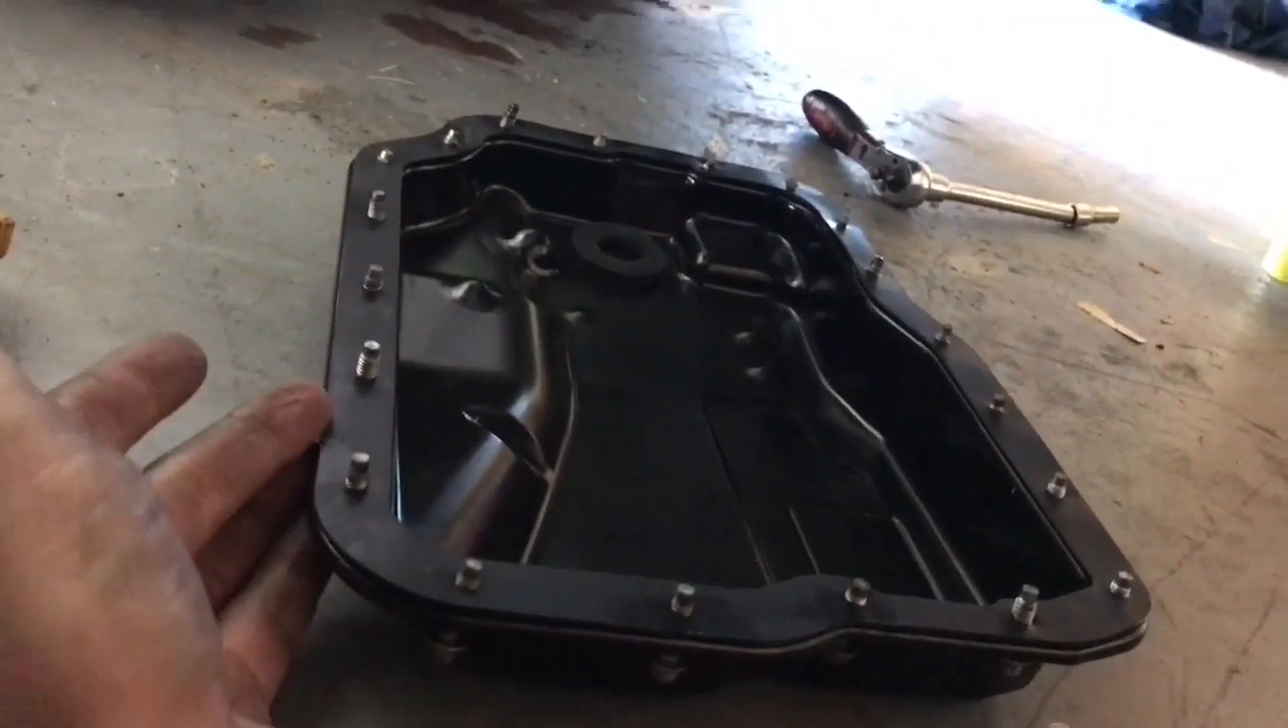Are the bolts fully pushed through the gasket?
Yes.